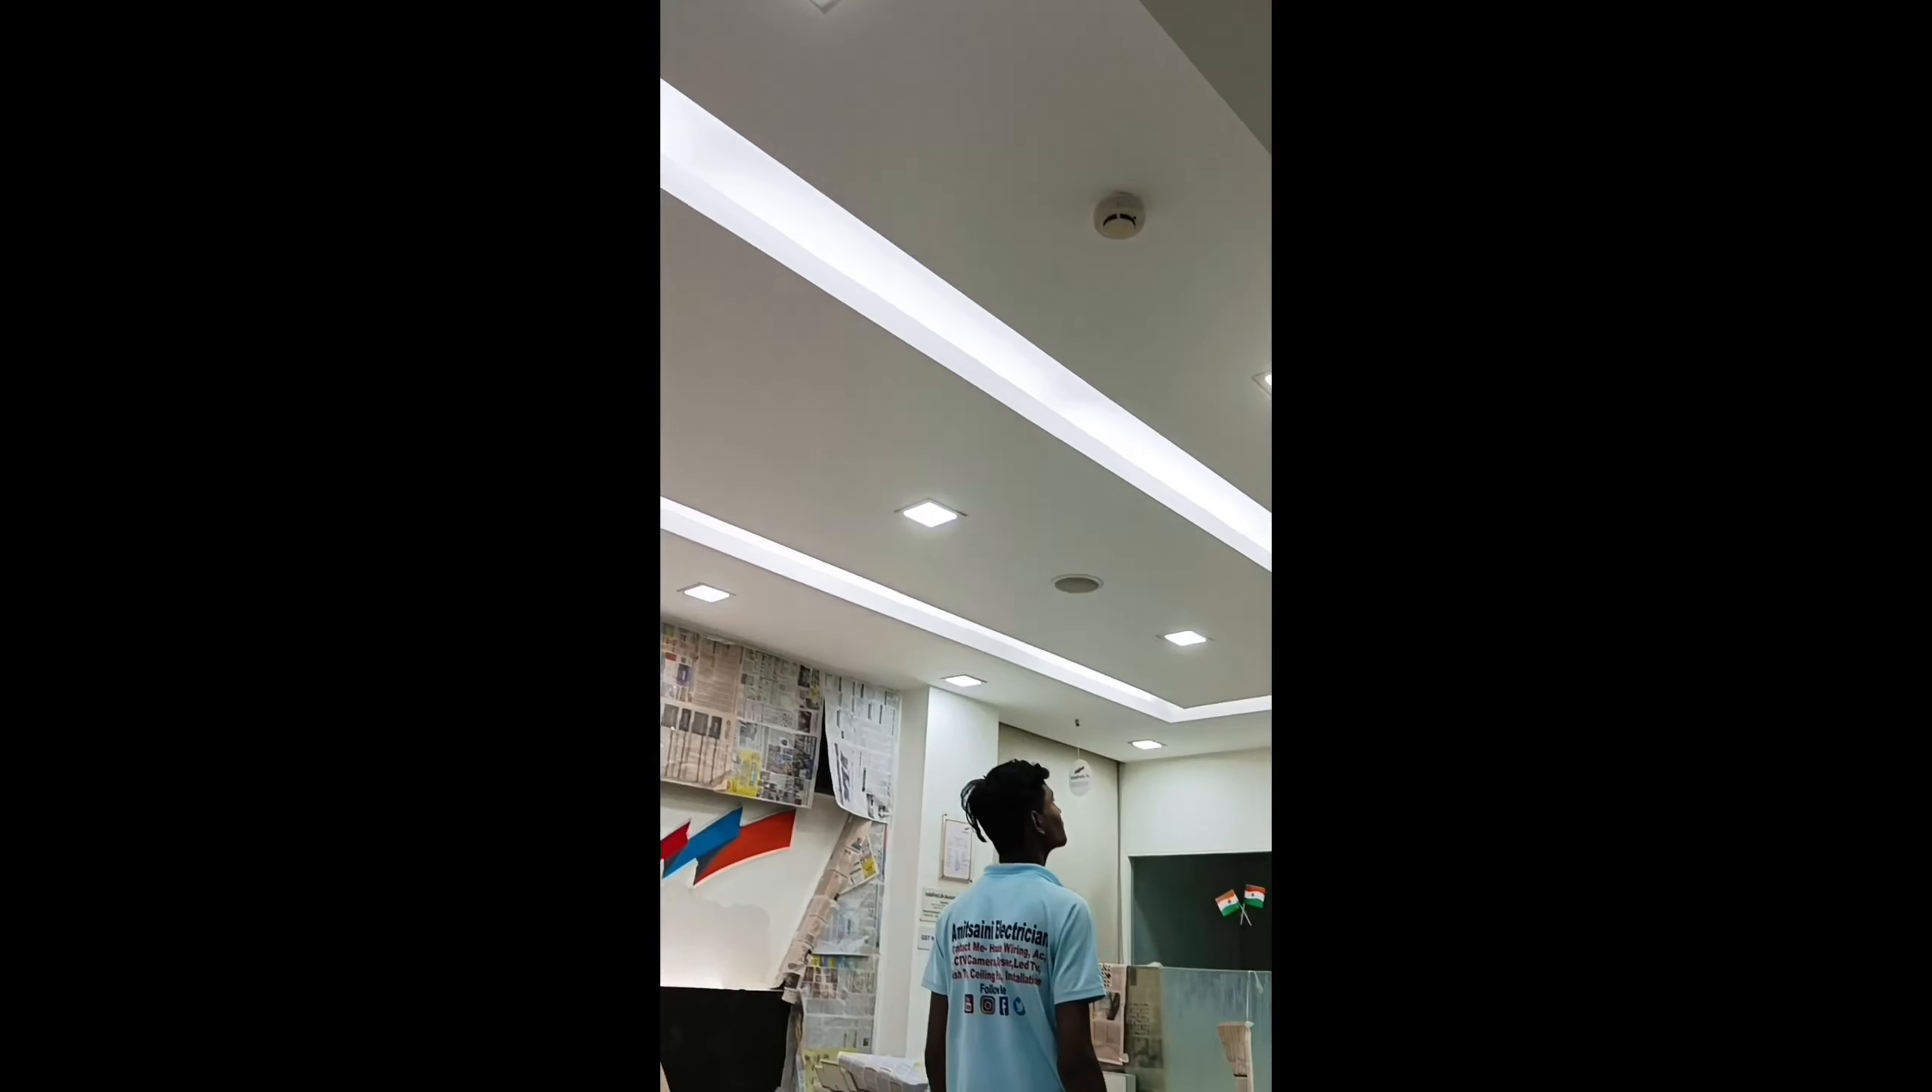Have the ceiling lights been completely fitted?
Yes.